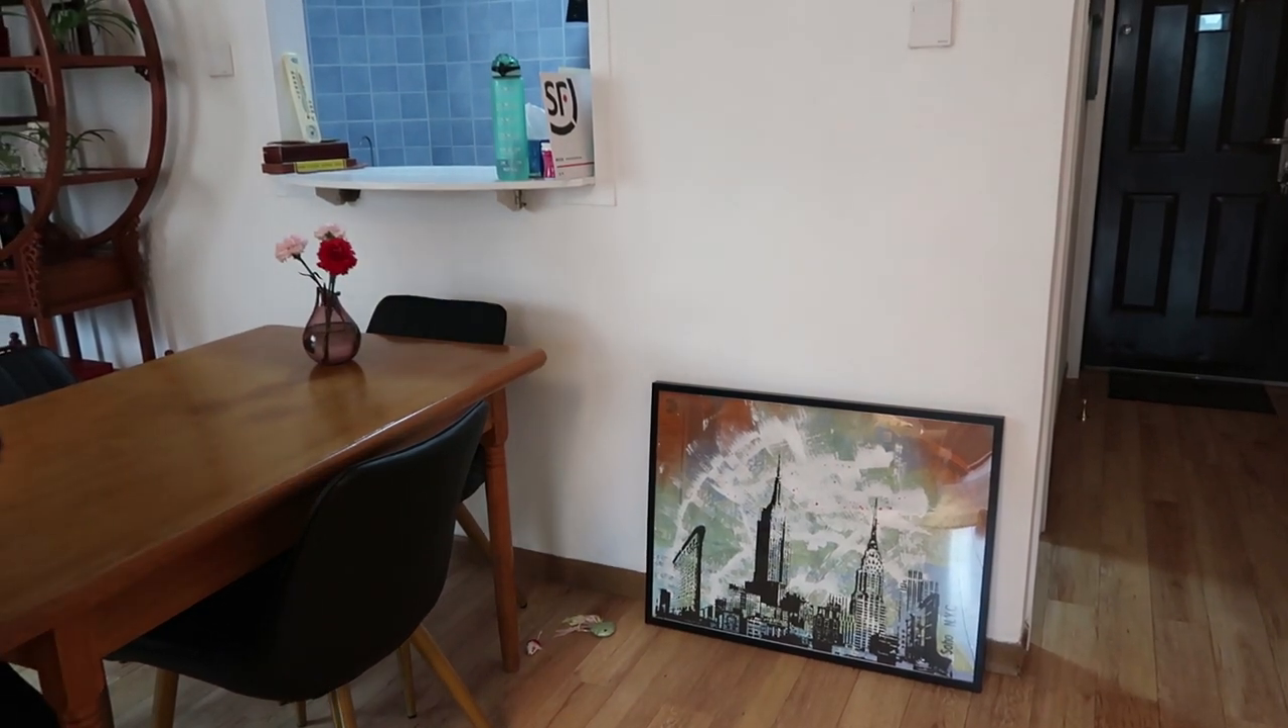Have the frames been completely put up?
No.